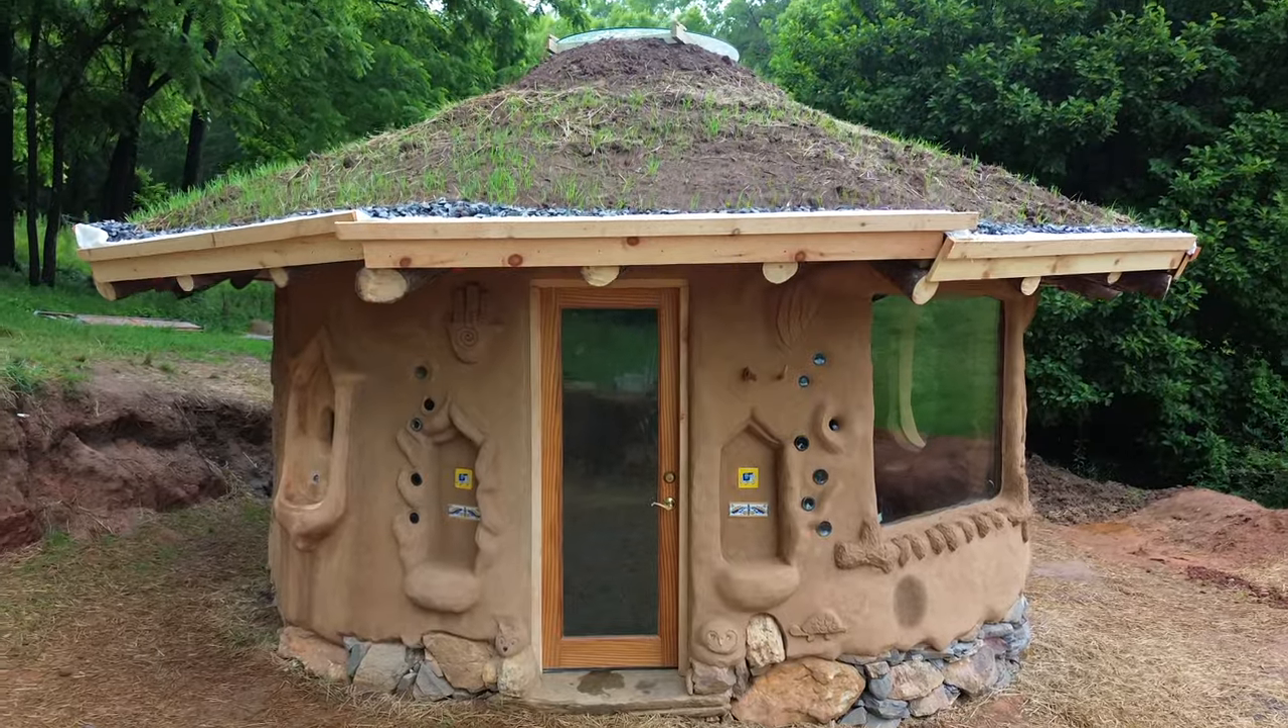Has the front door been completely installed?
Yes.